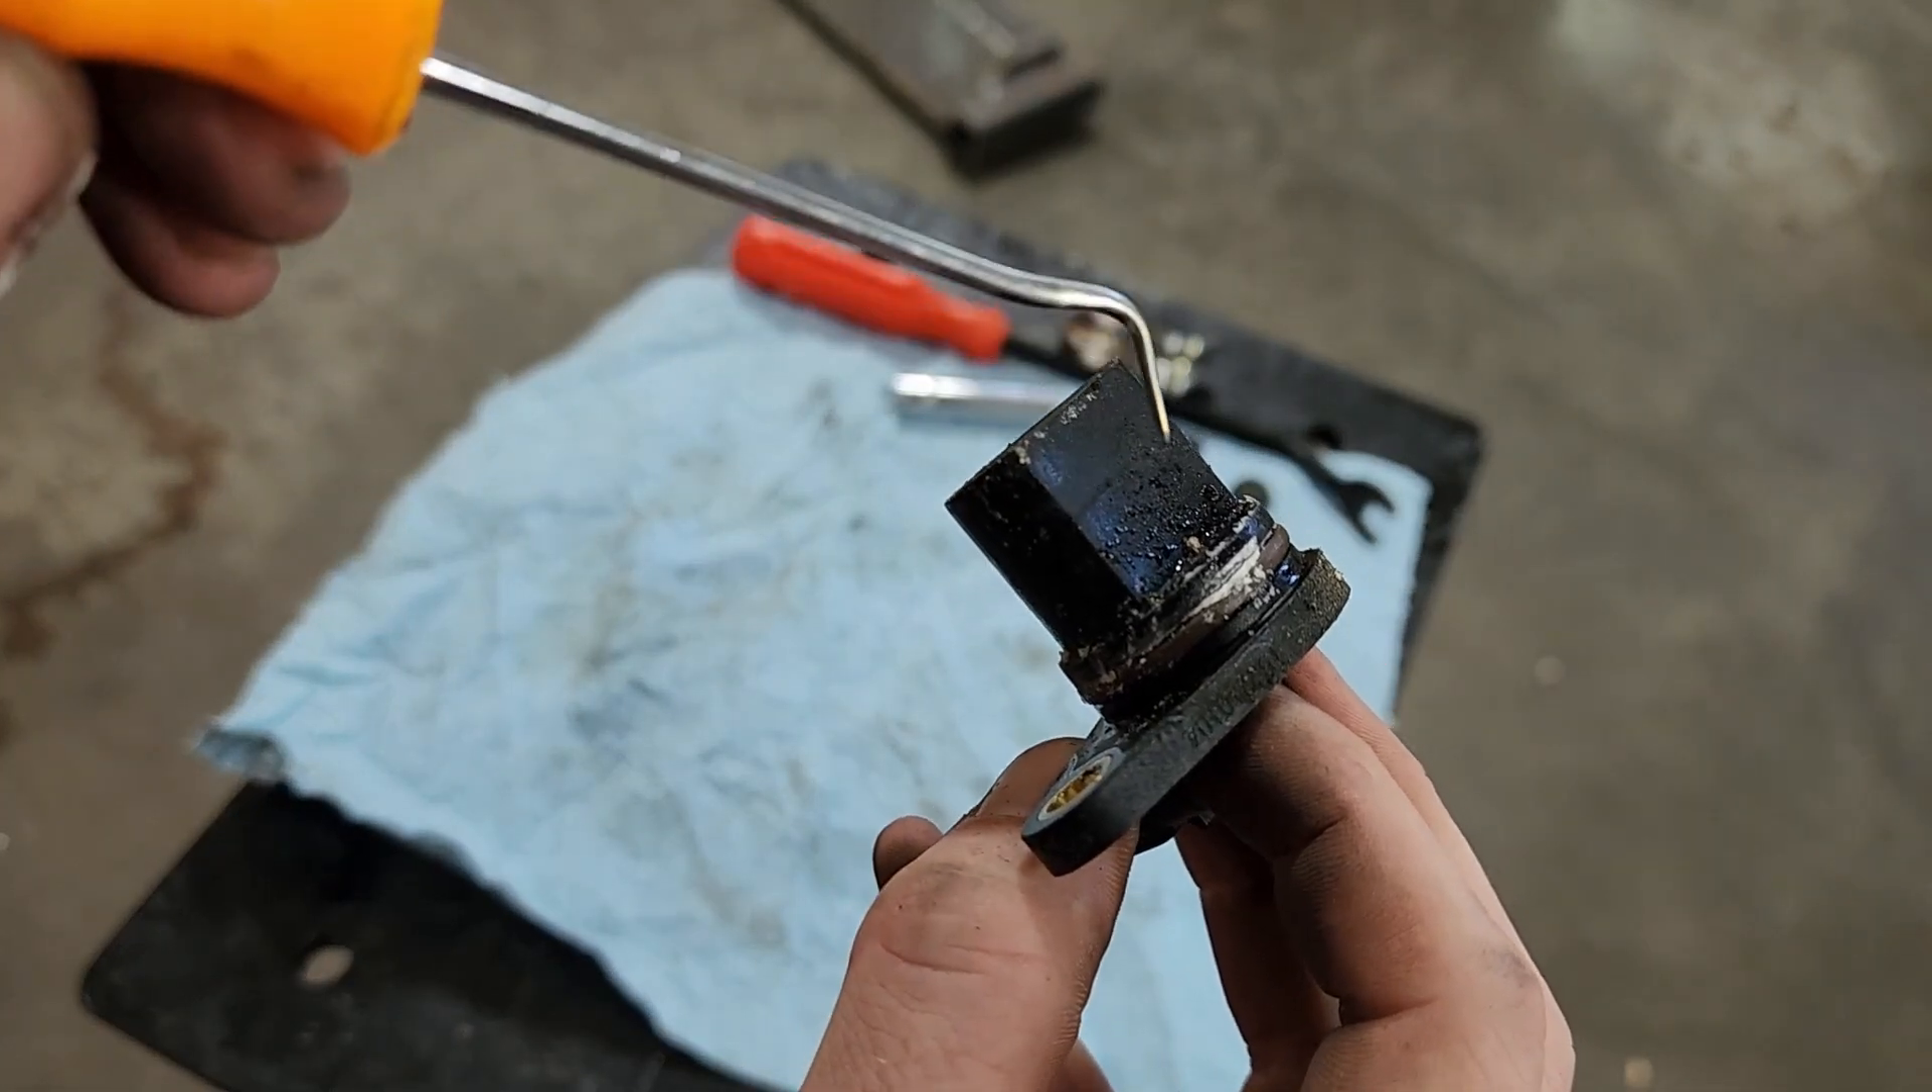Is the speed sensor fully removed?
Yes.